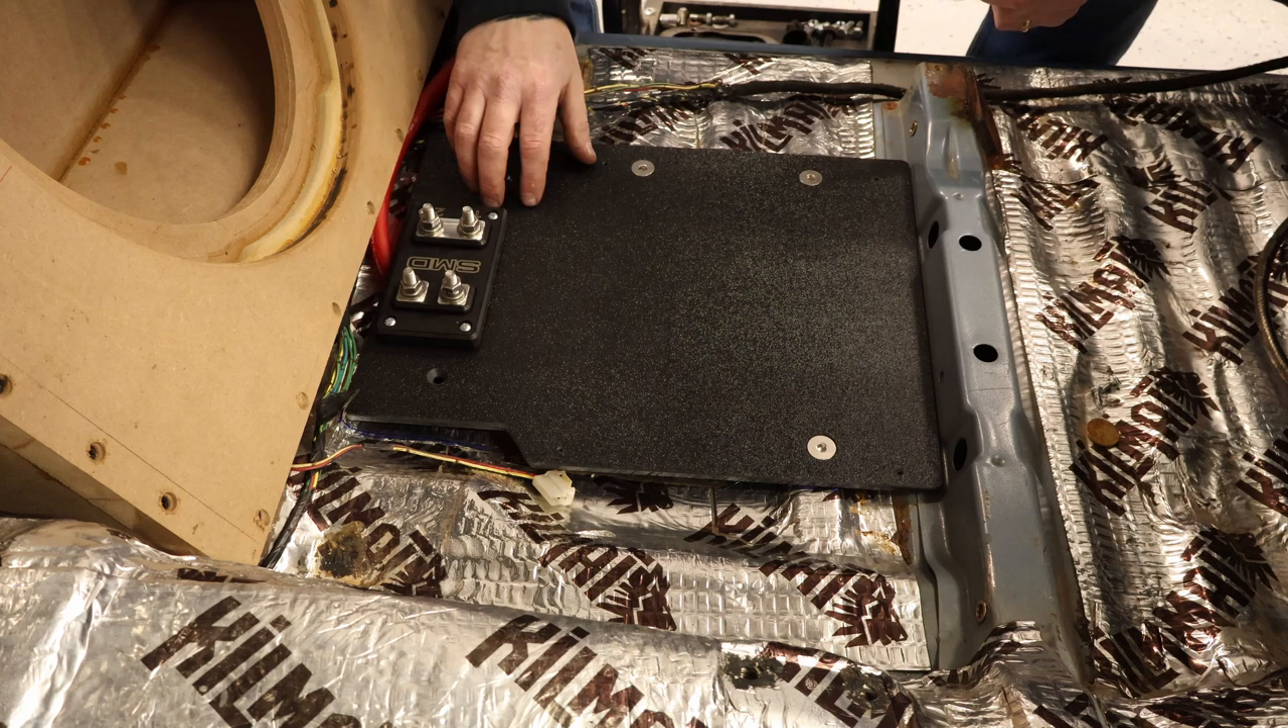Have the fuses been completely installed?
No.